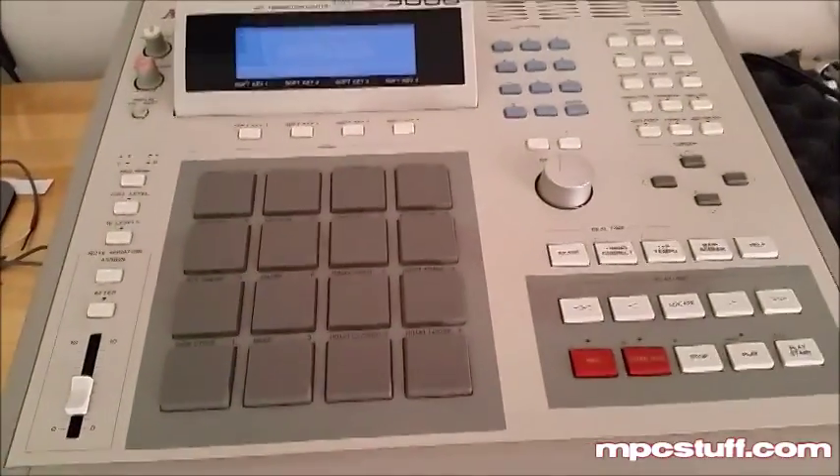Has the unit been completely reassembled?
Yes.